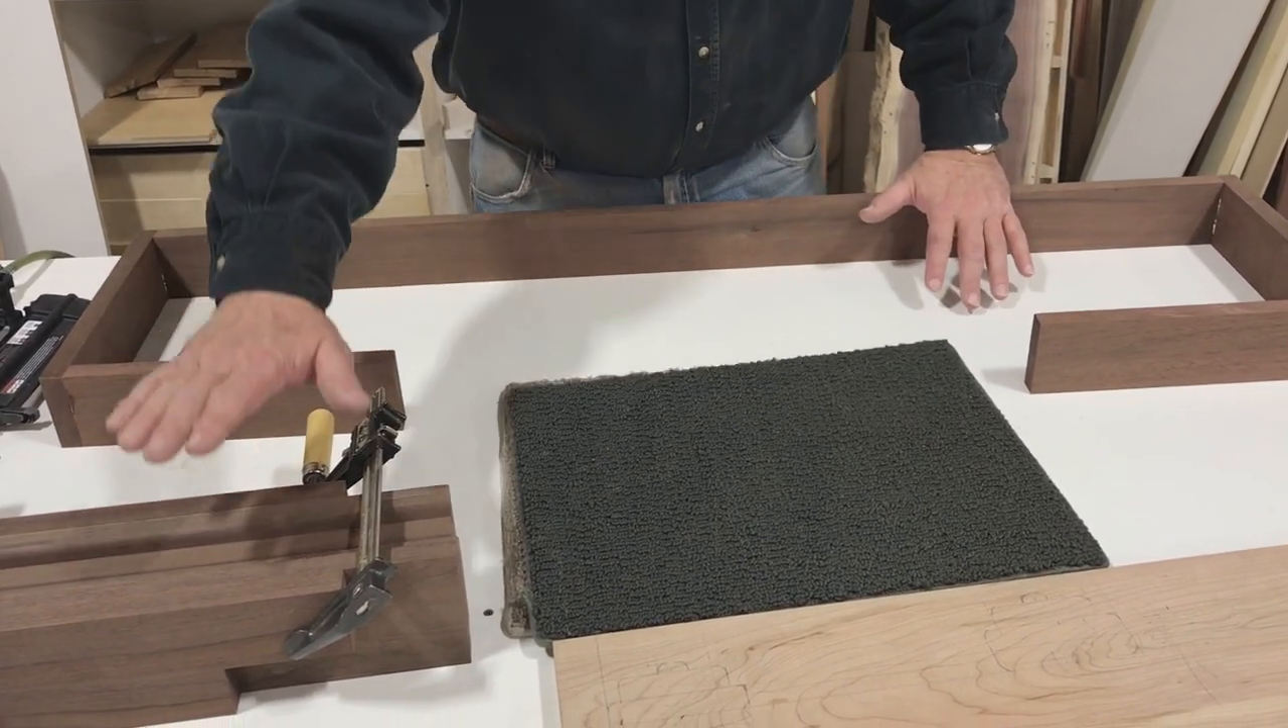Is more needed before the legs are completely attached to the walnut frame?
Yes.